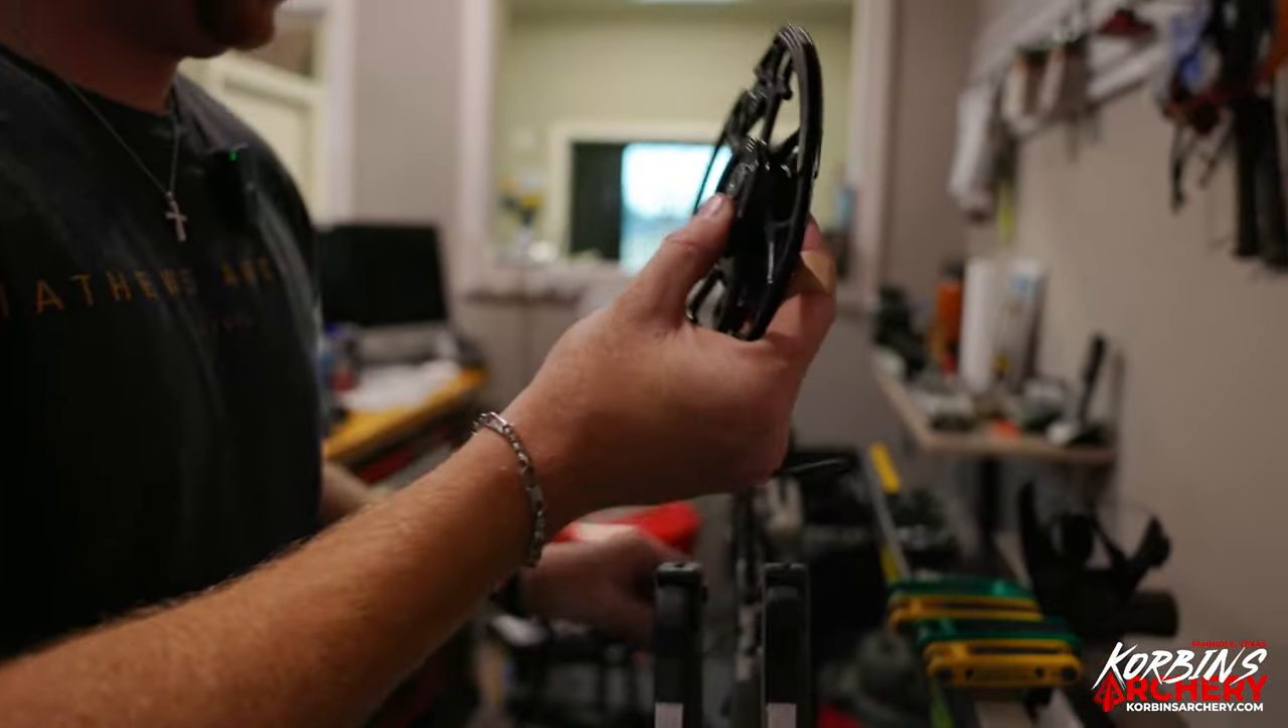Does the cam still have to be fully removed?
No.